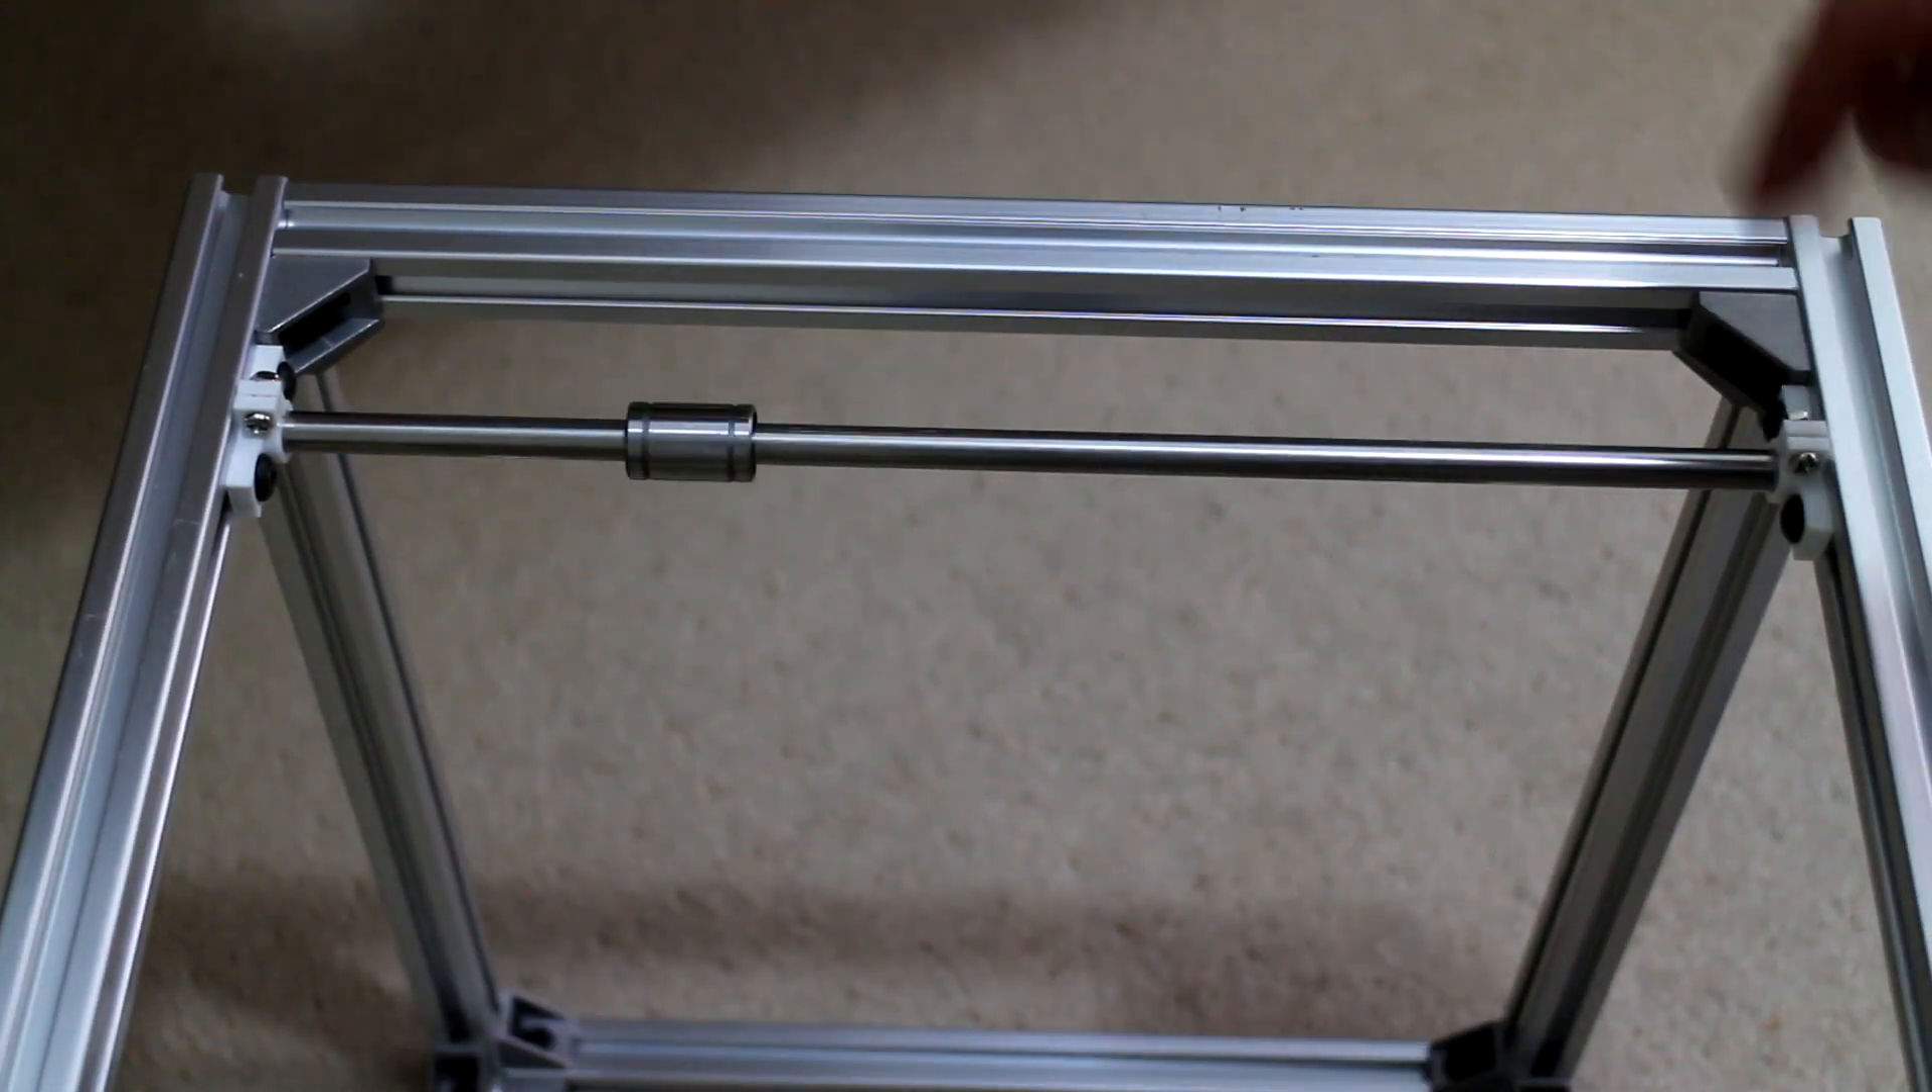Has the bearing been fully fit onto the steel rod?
Yes.